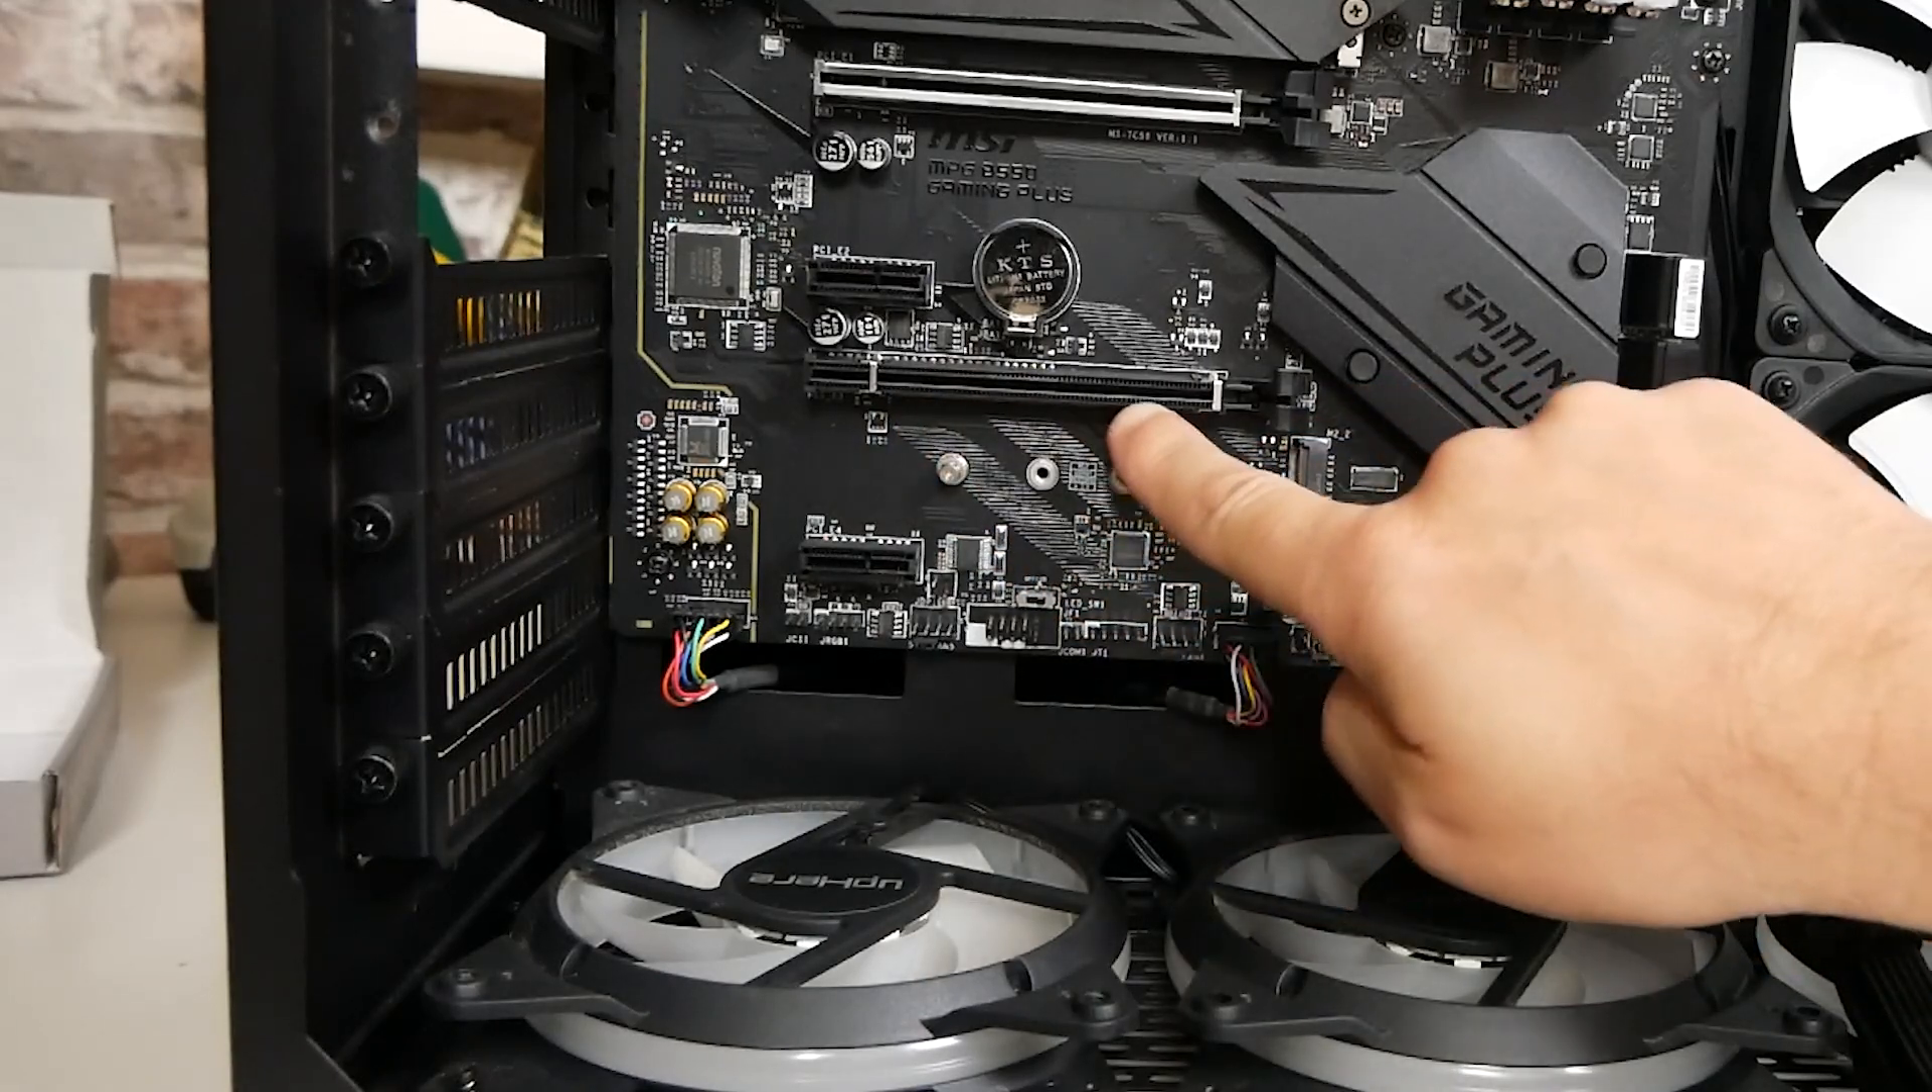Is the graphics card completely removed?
Yes.